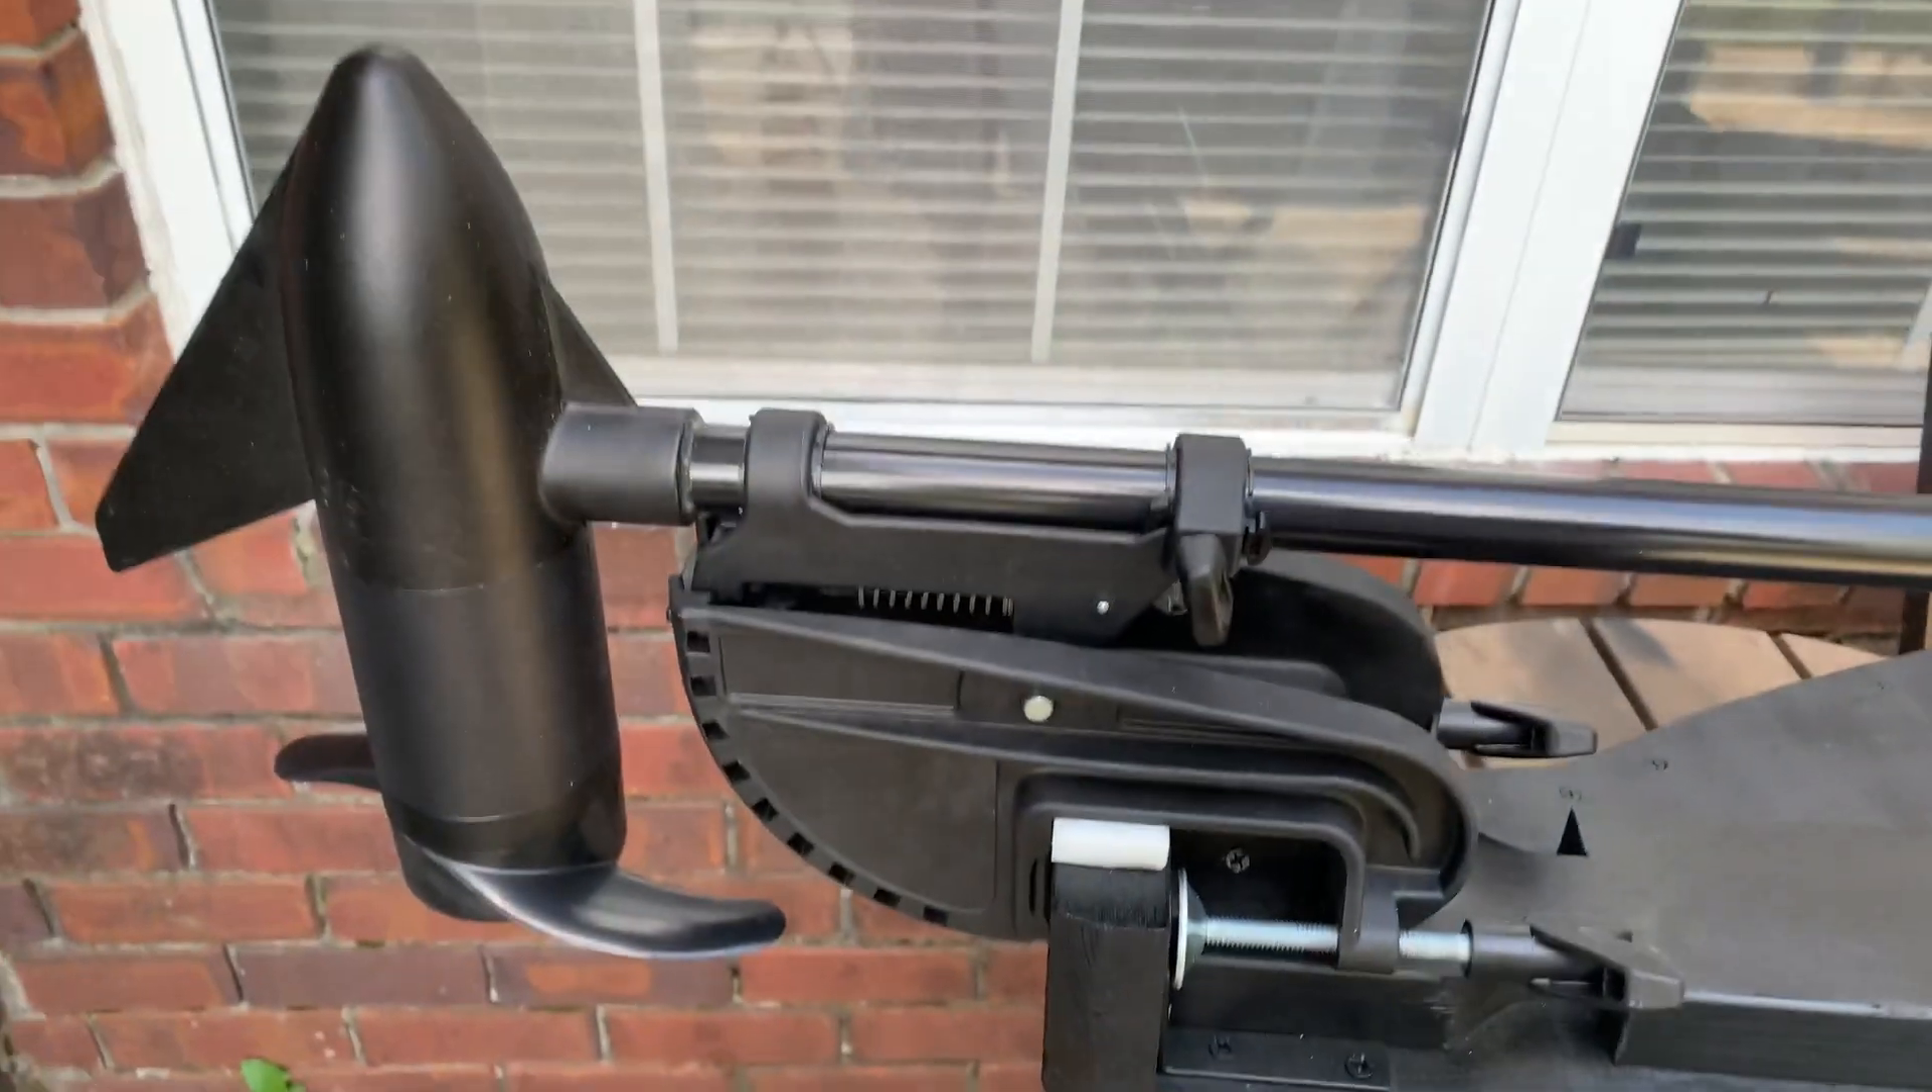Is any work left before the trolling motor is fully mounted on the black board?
No.